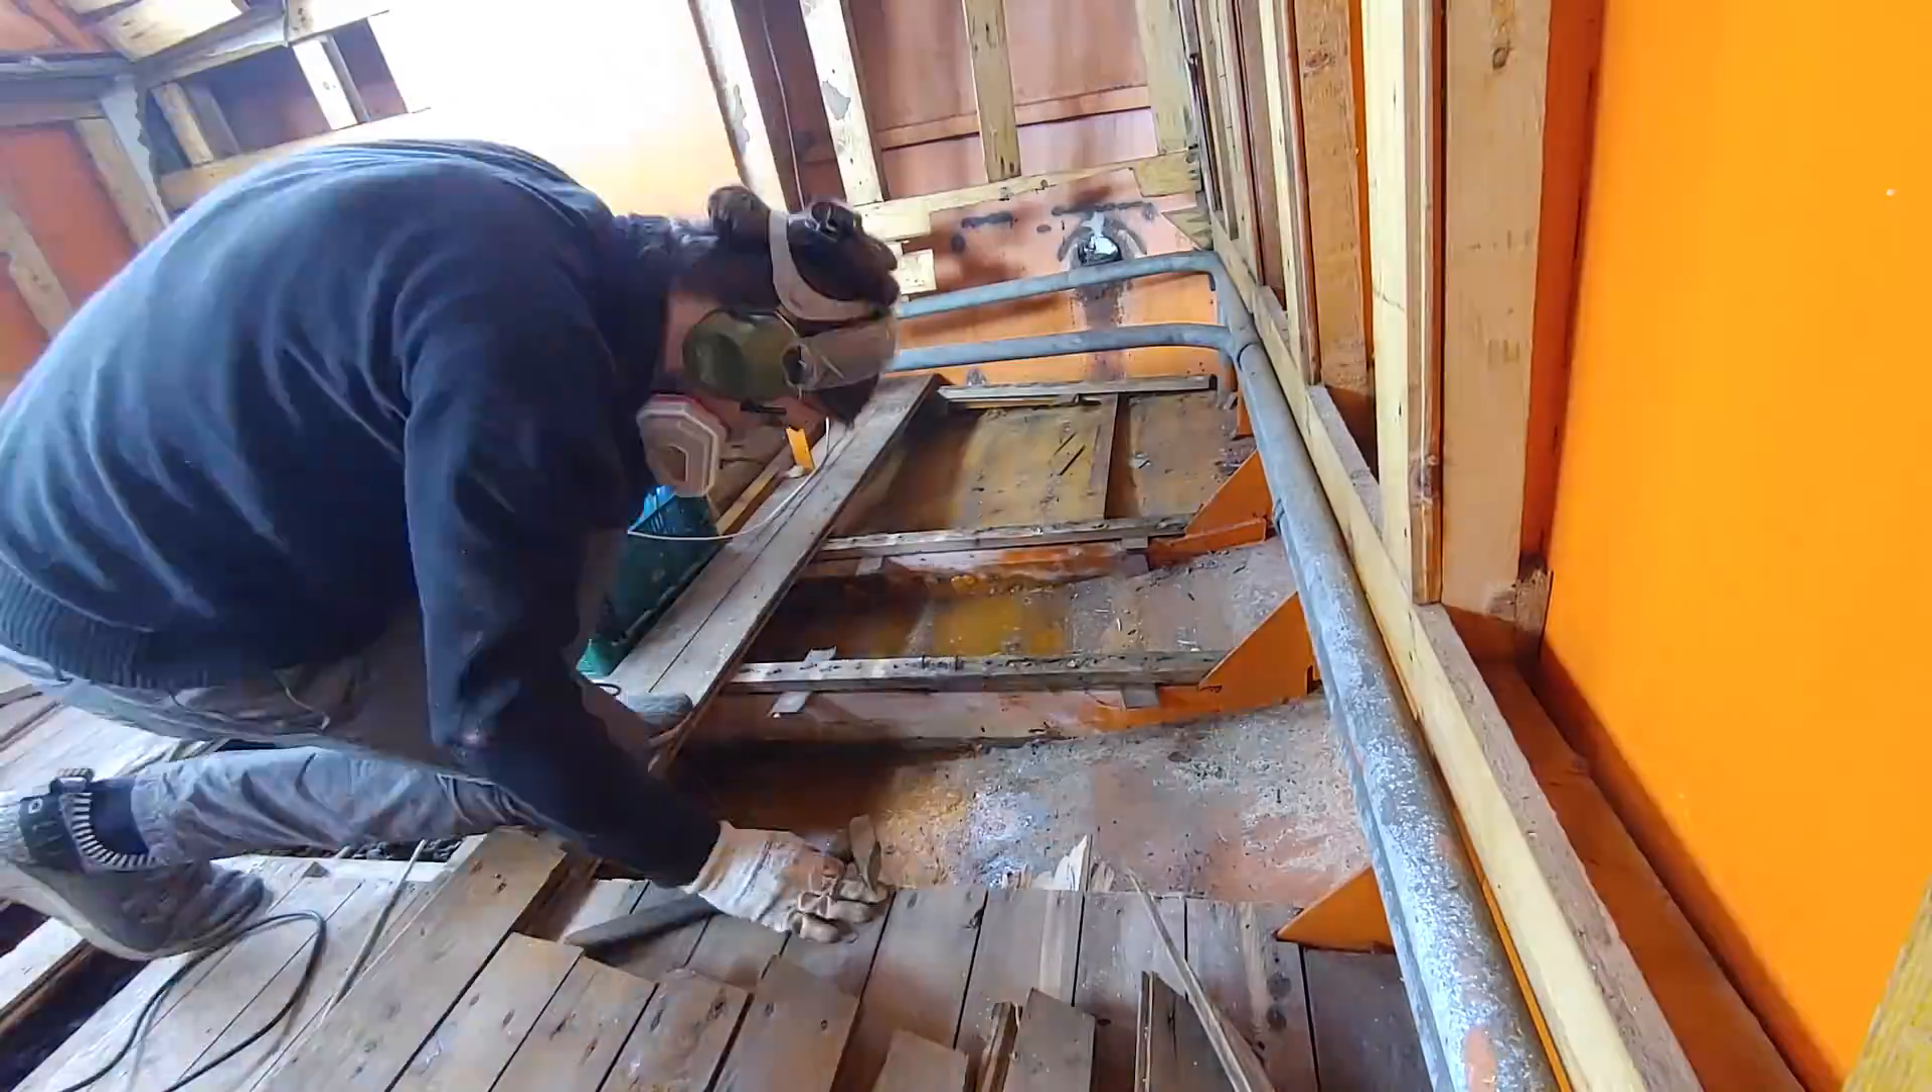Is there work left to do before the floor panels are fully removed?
Yes.